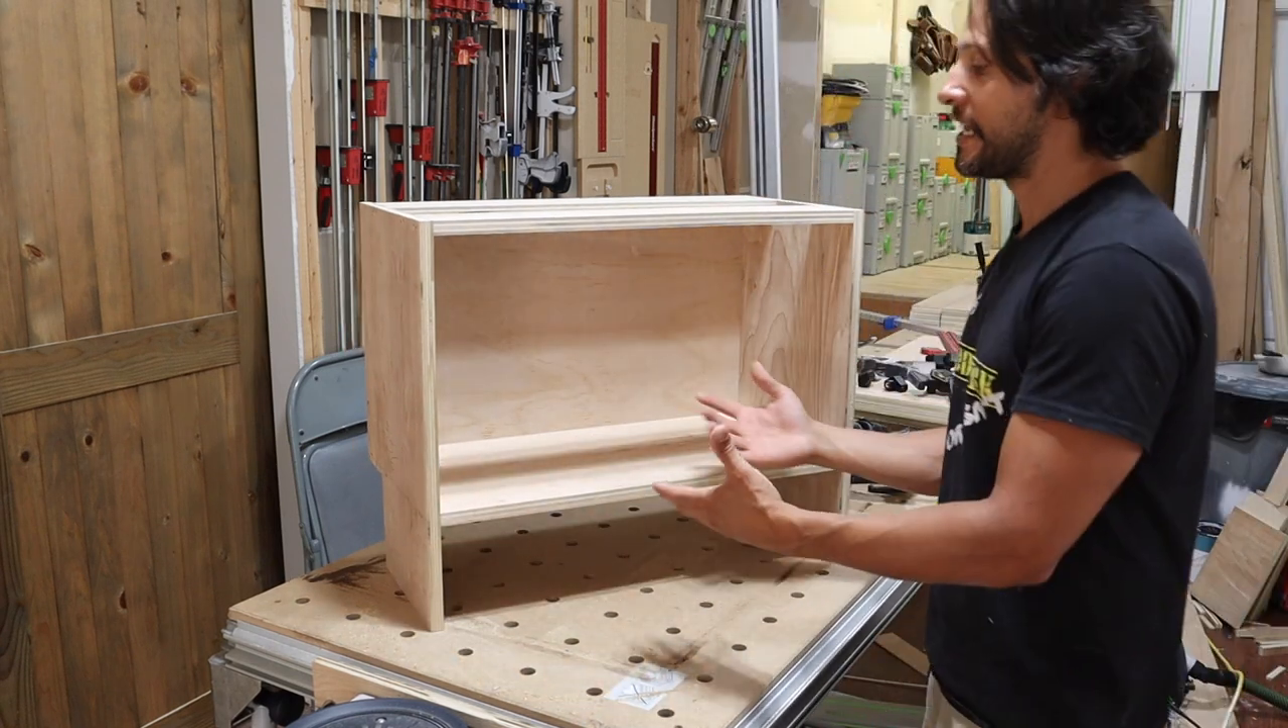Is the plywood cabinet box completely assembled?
Yes.